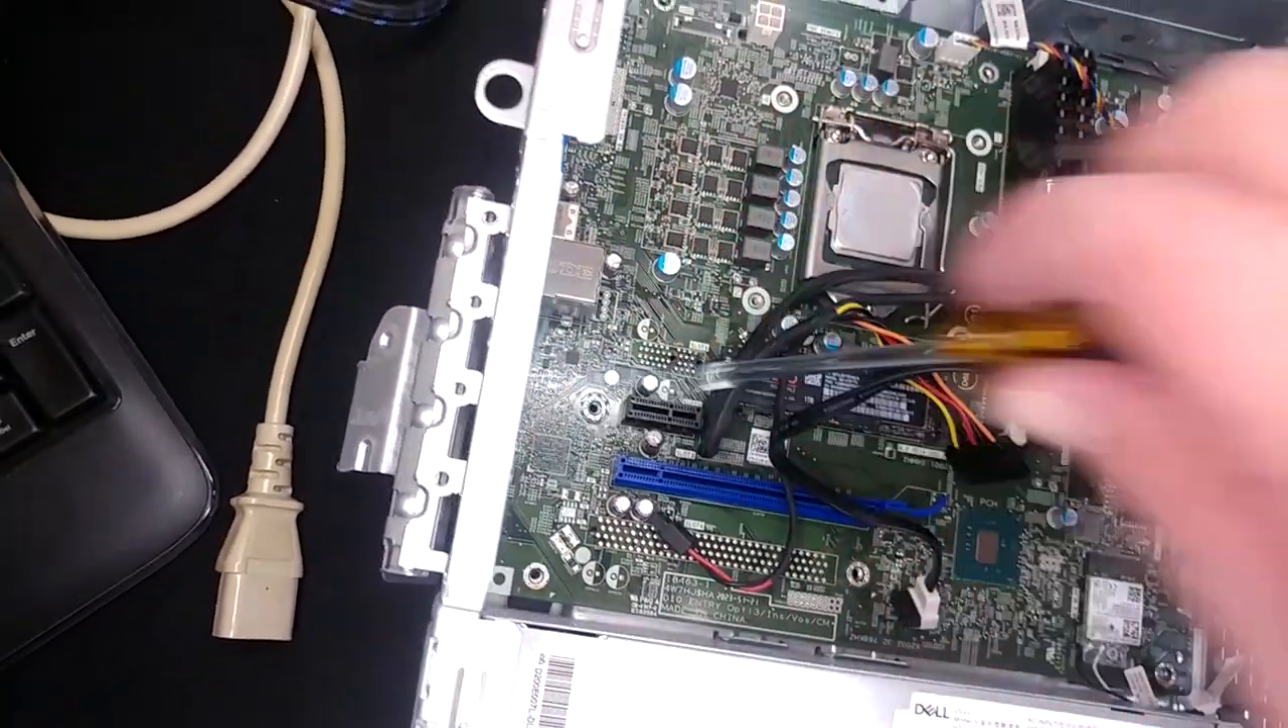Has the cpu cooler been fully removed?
Yes.